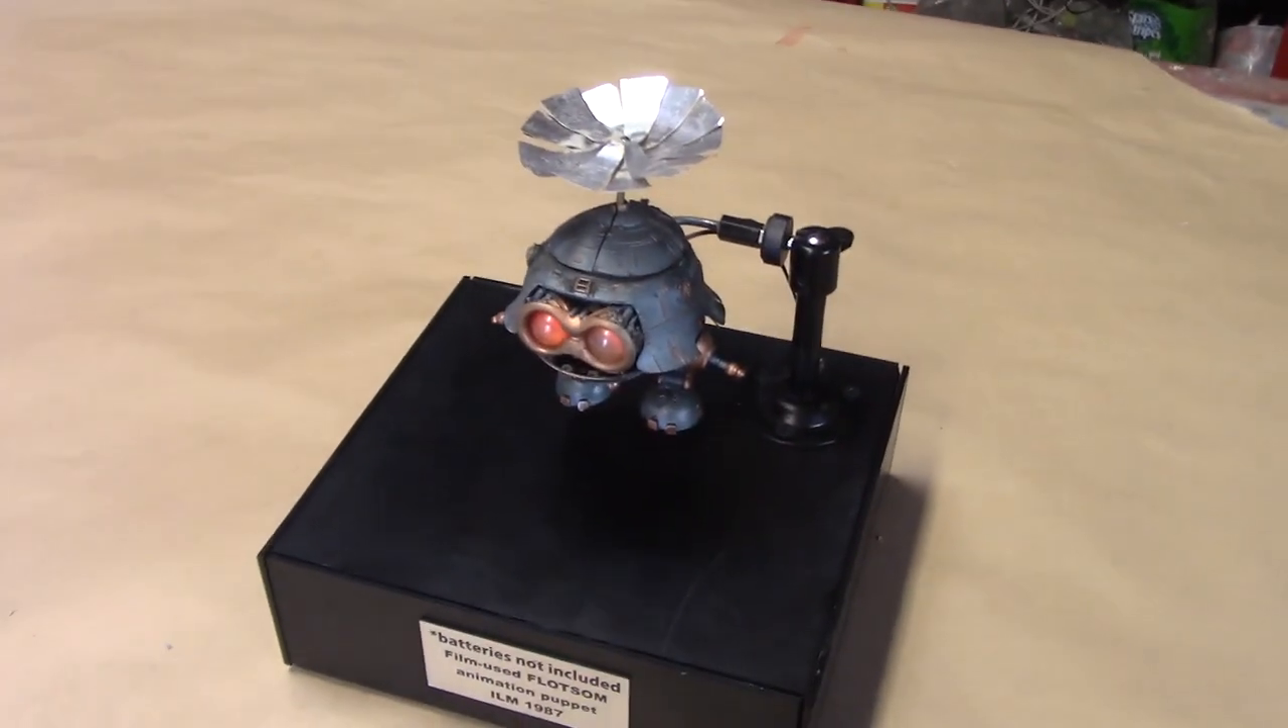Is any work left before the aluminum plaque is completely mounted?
No.